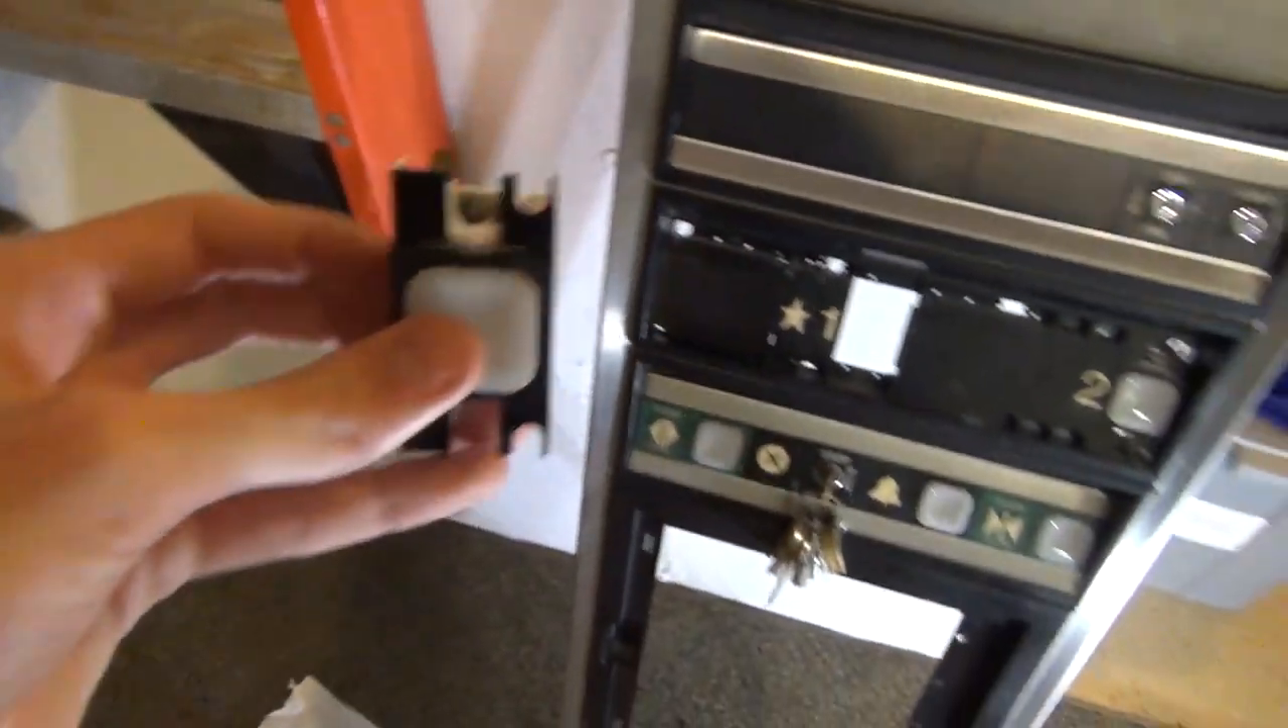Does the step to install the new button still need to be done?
Yes.